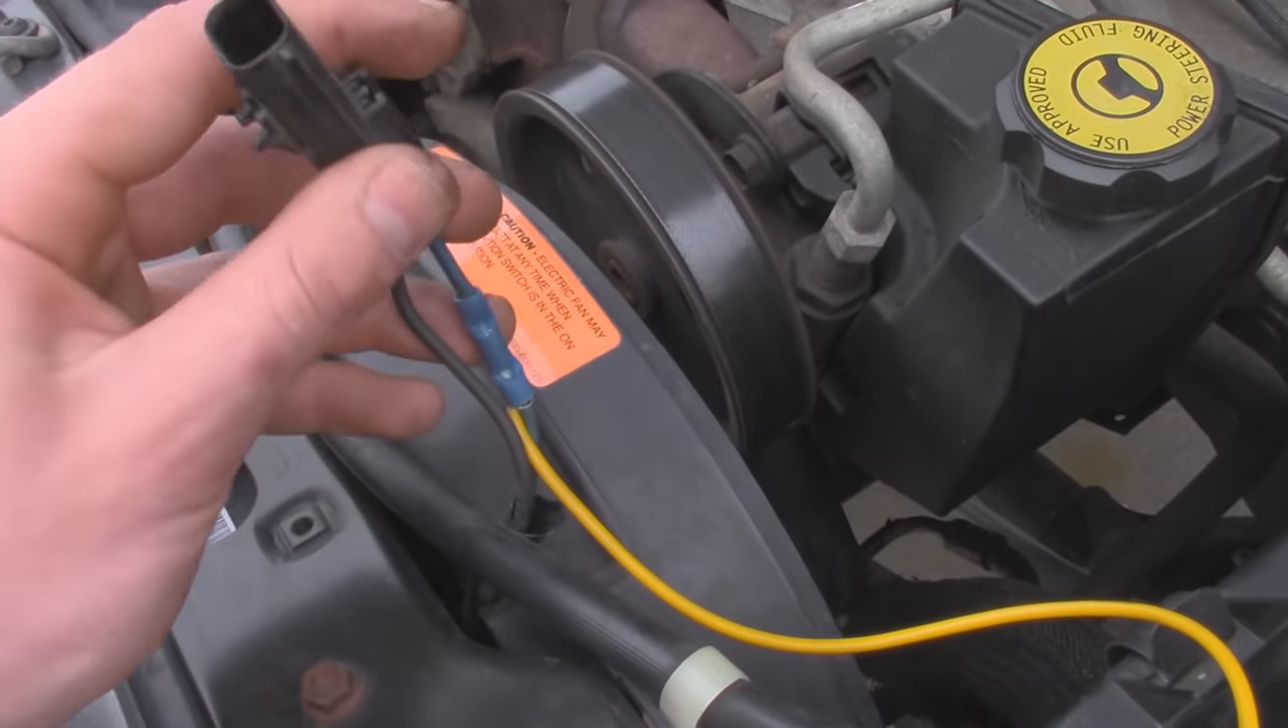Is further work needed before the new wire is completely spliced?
No.